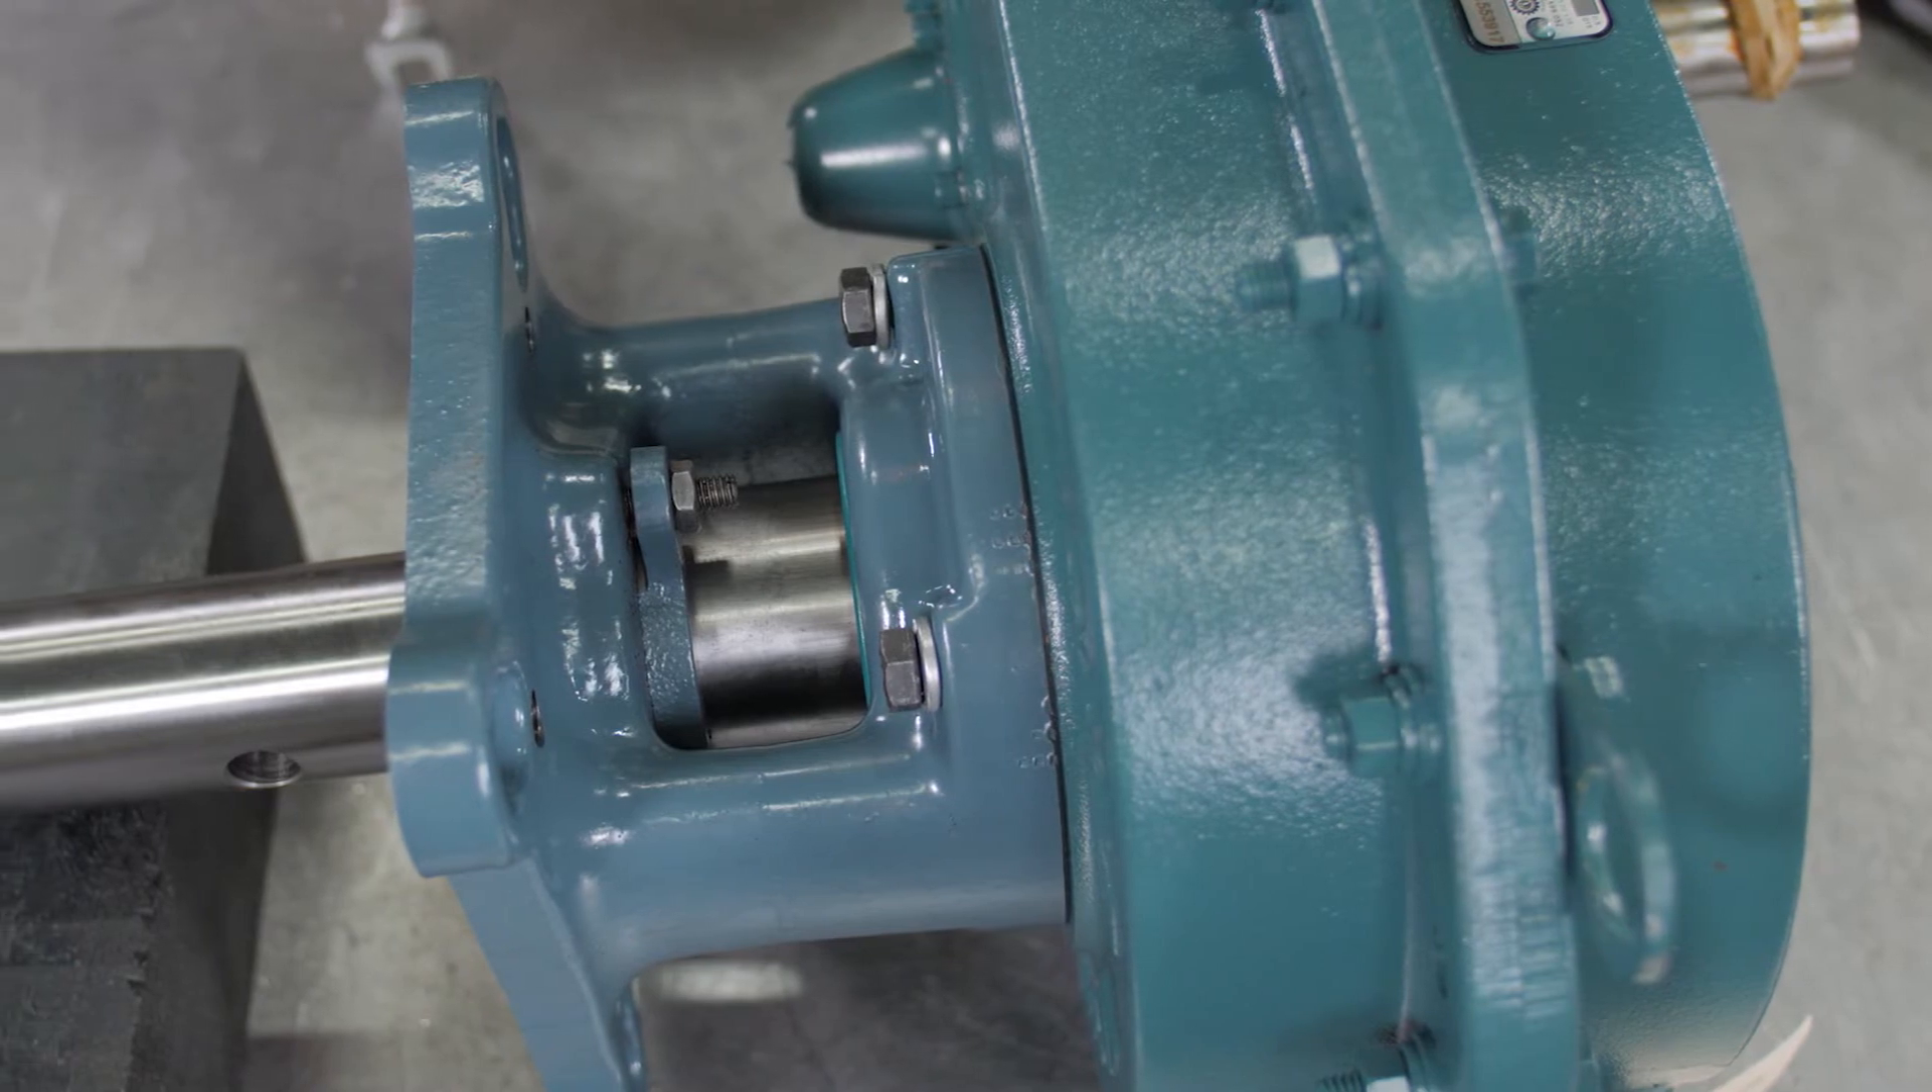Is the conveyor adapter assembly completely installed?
Yes.